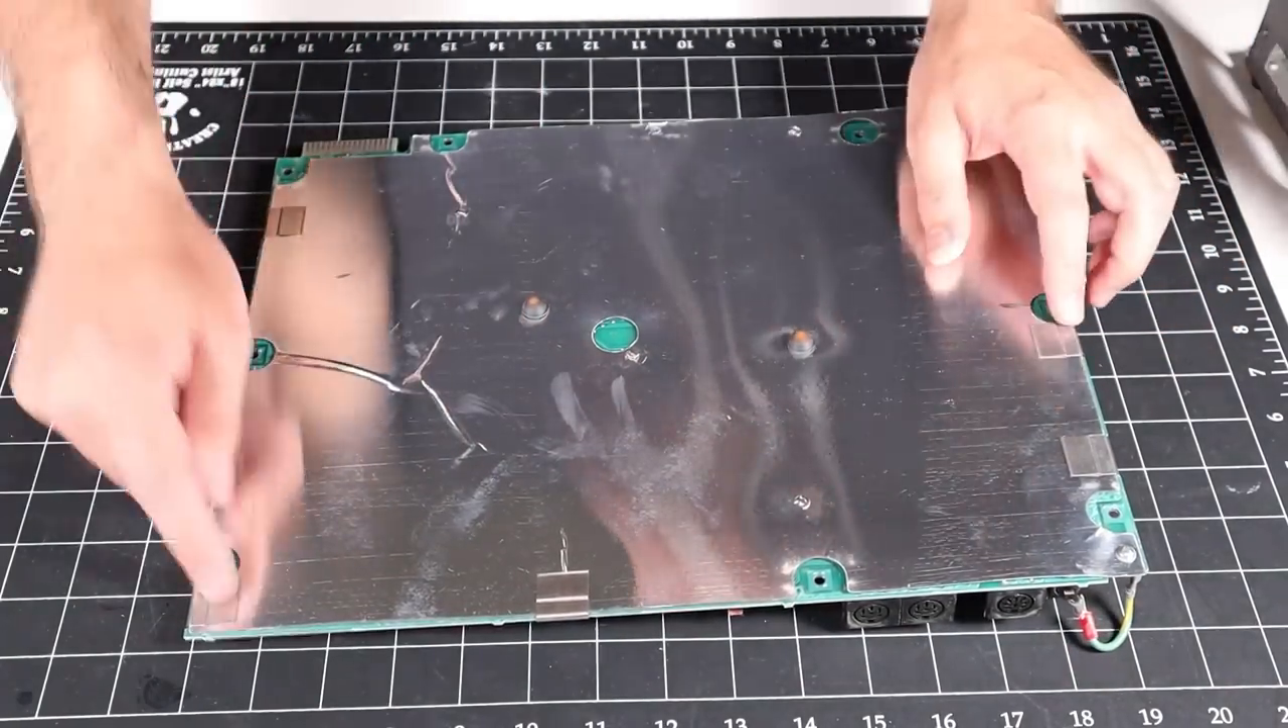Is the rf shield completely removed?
No.